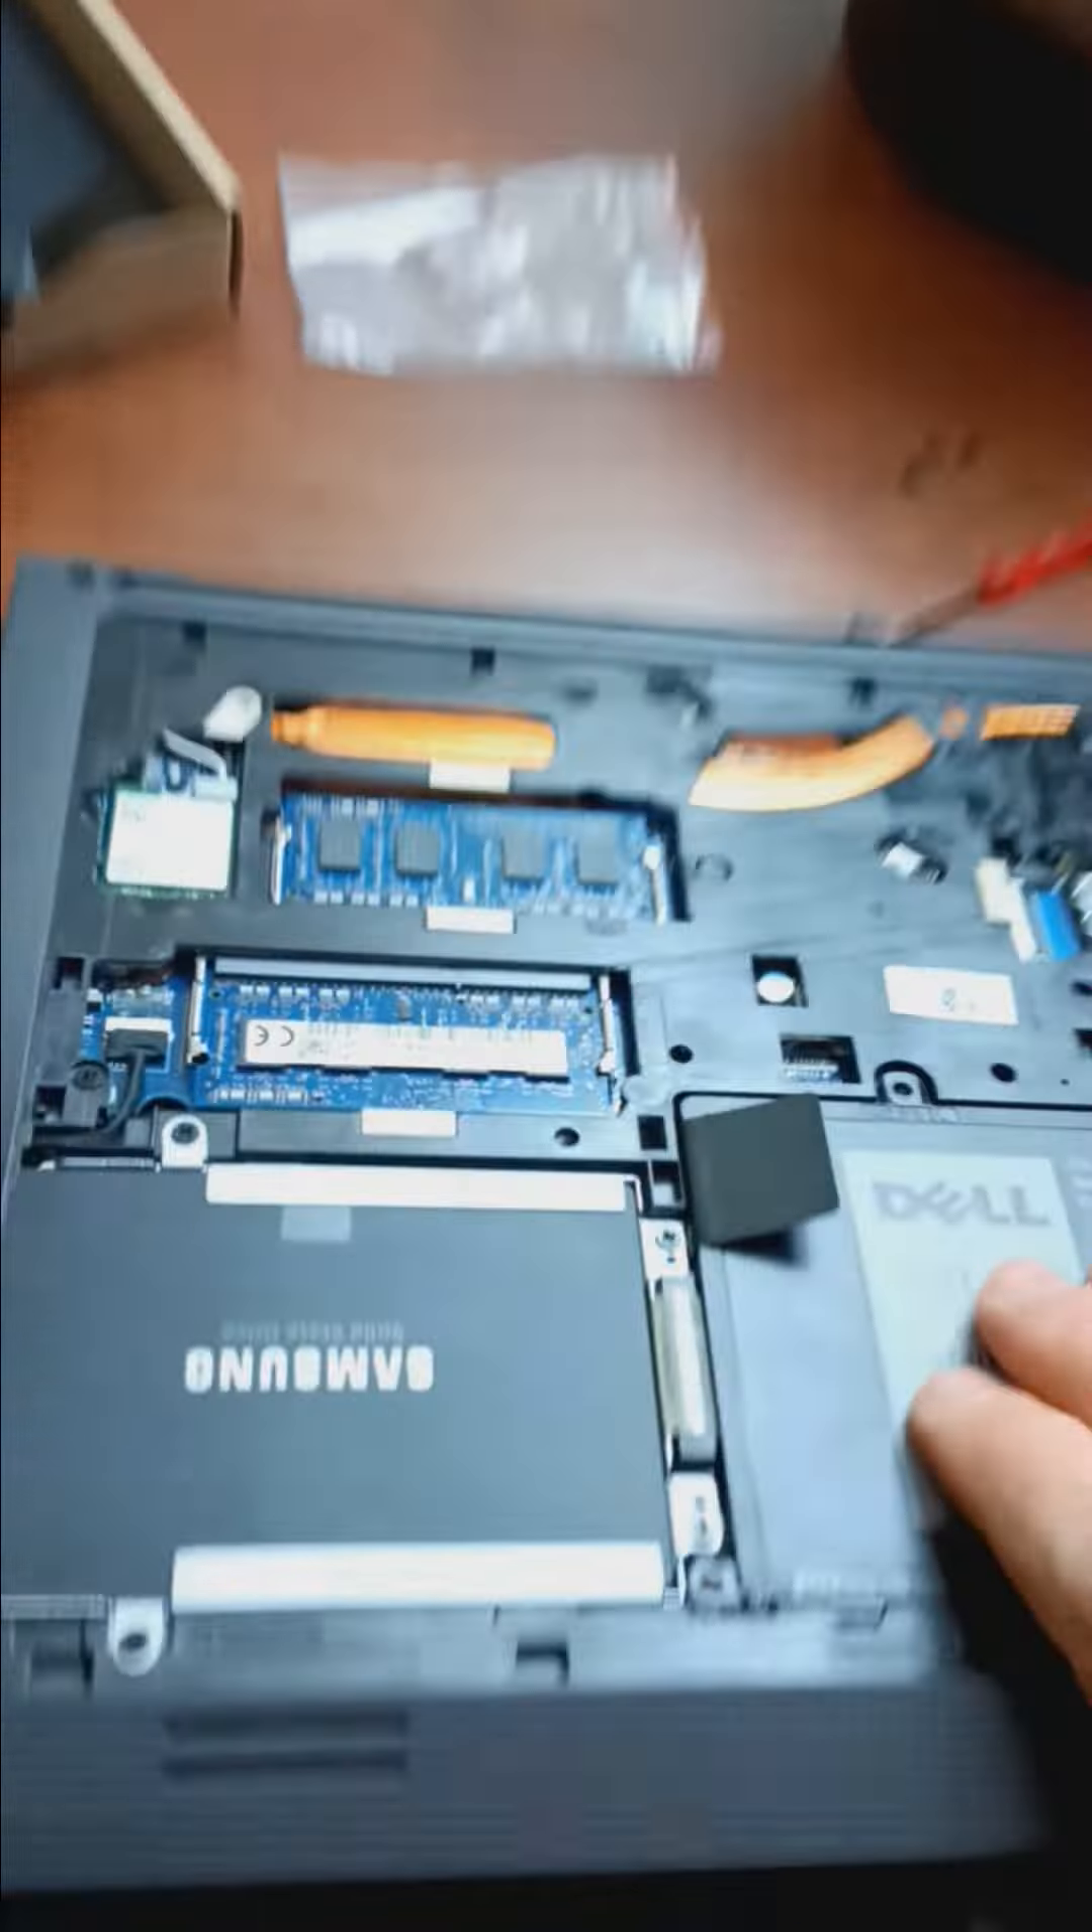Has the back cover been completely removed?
Yes.